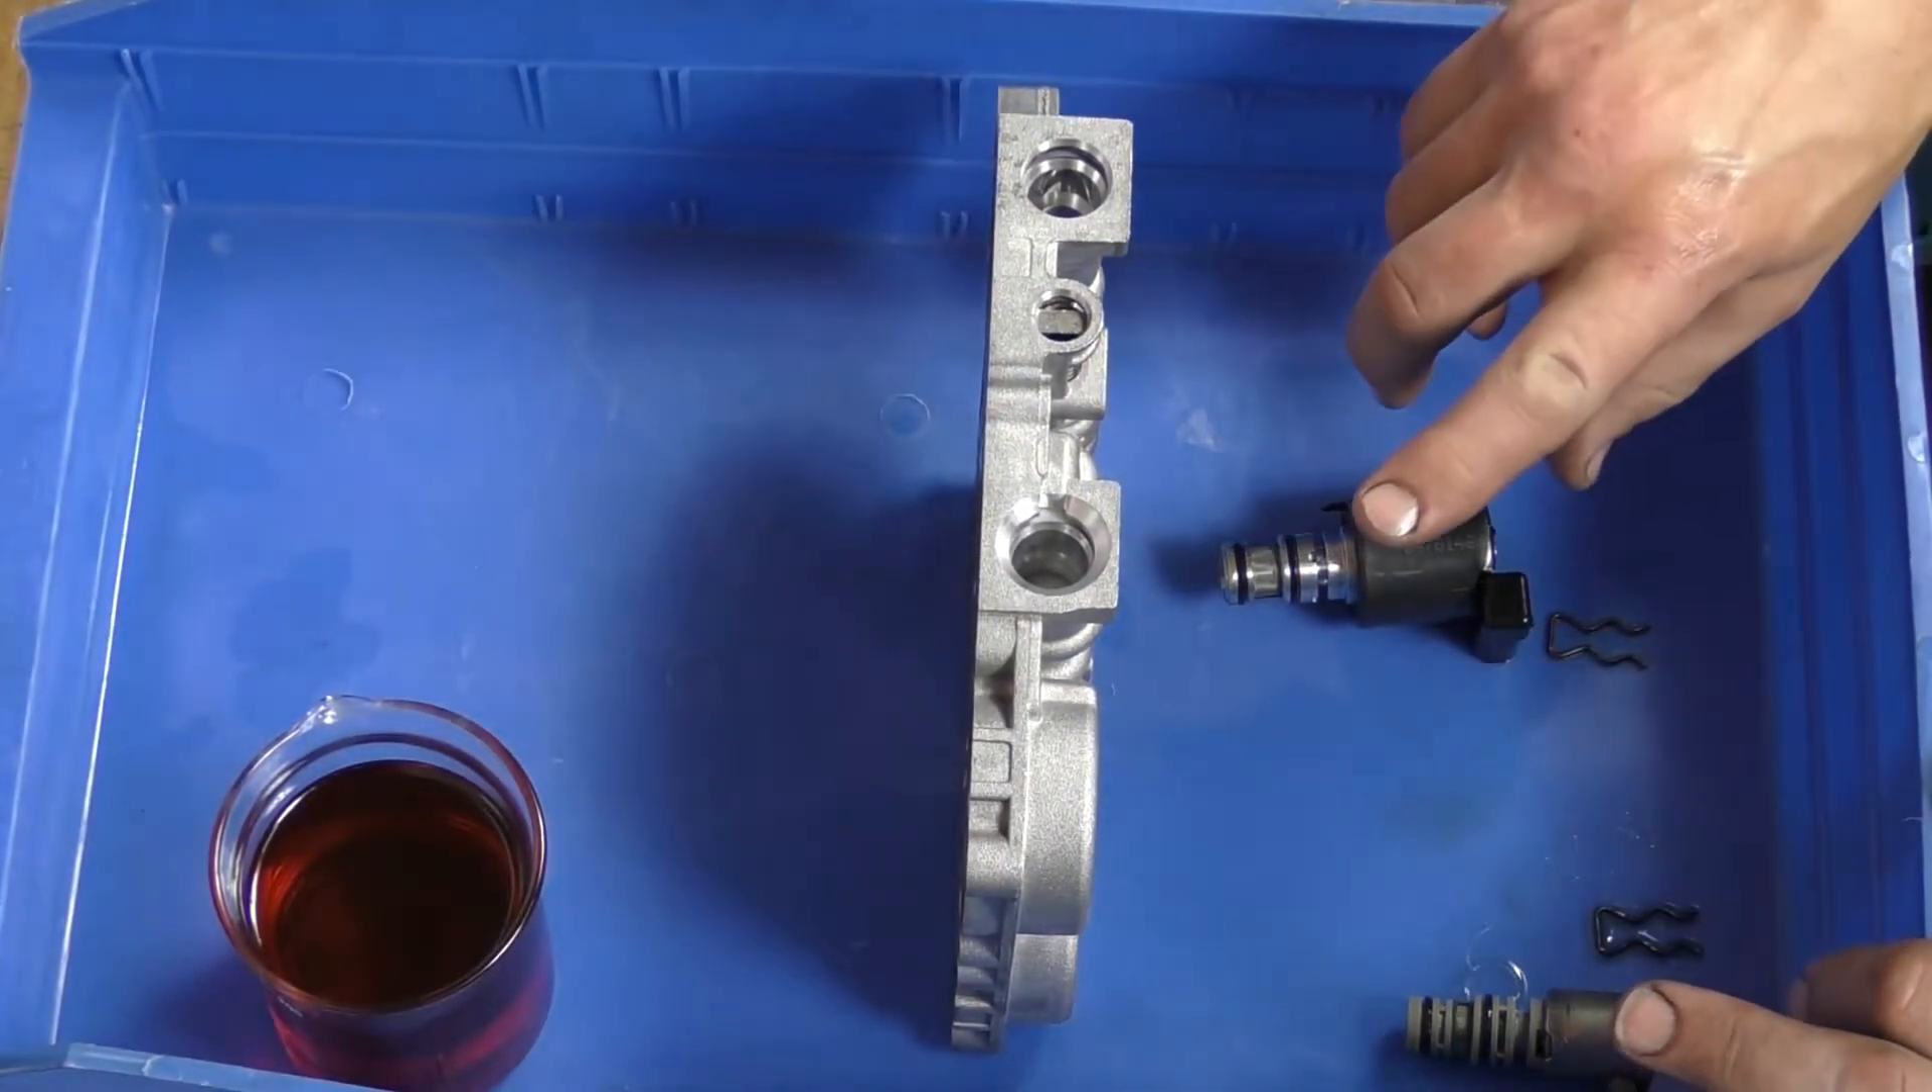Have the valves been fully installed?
No.